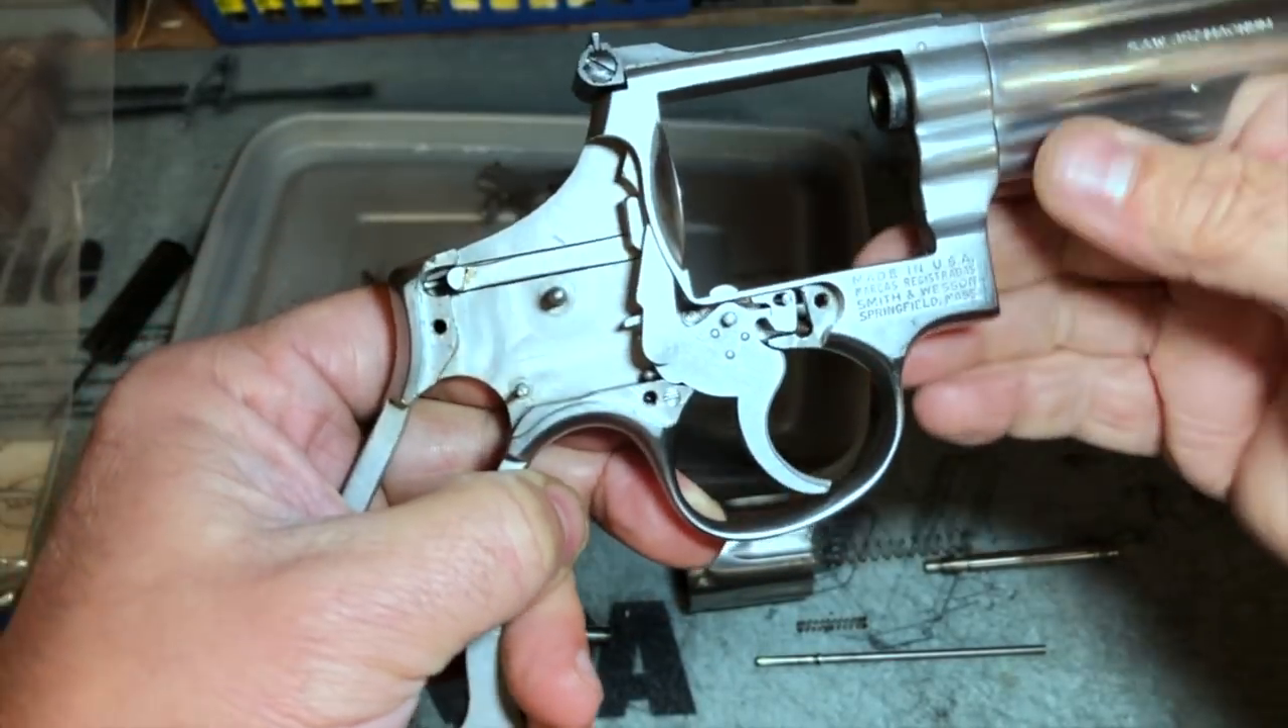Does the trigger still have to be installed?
No.